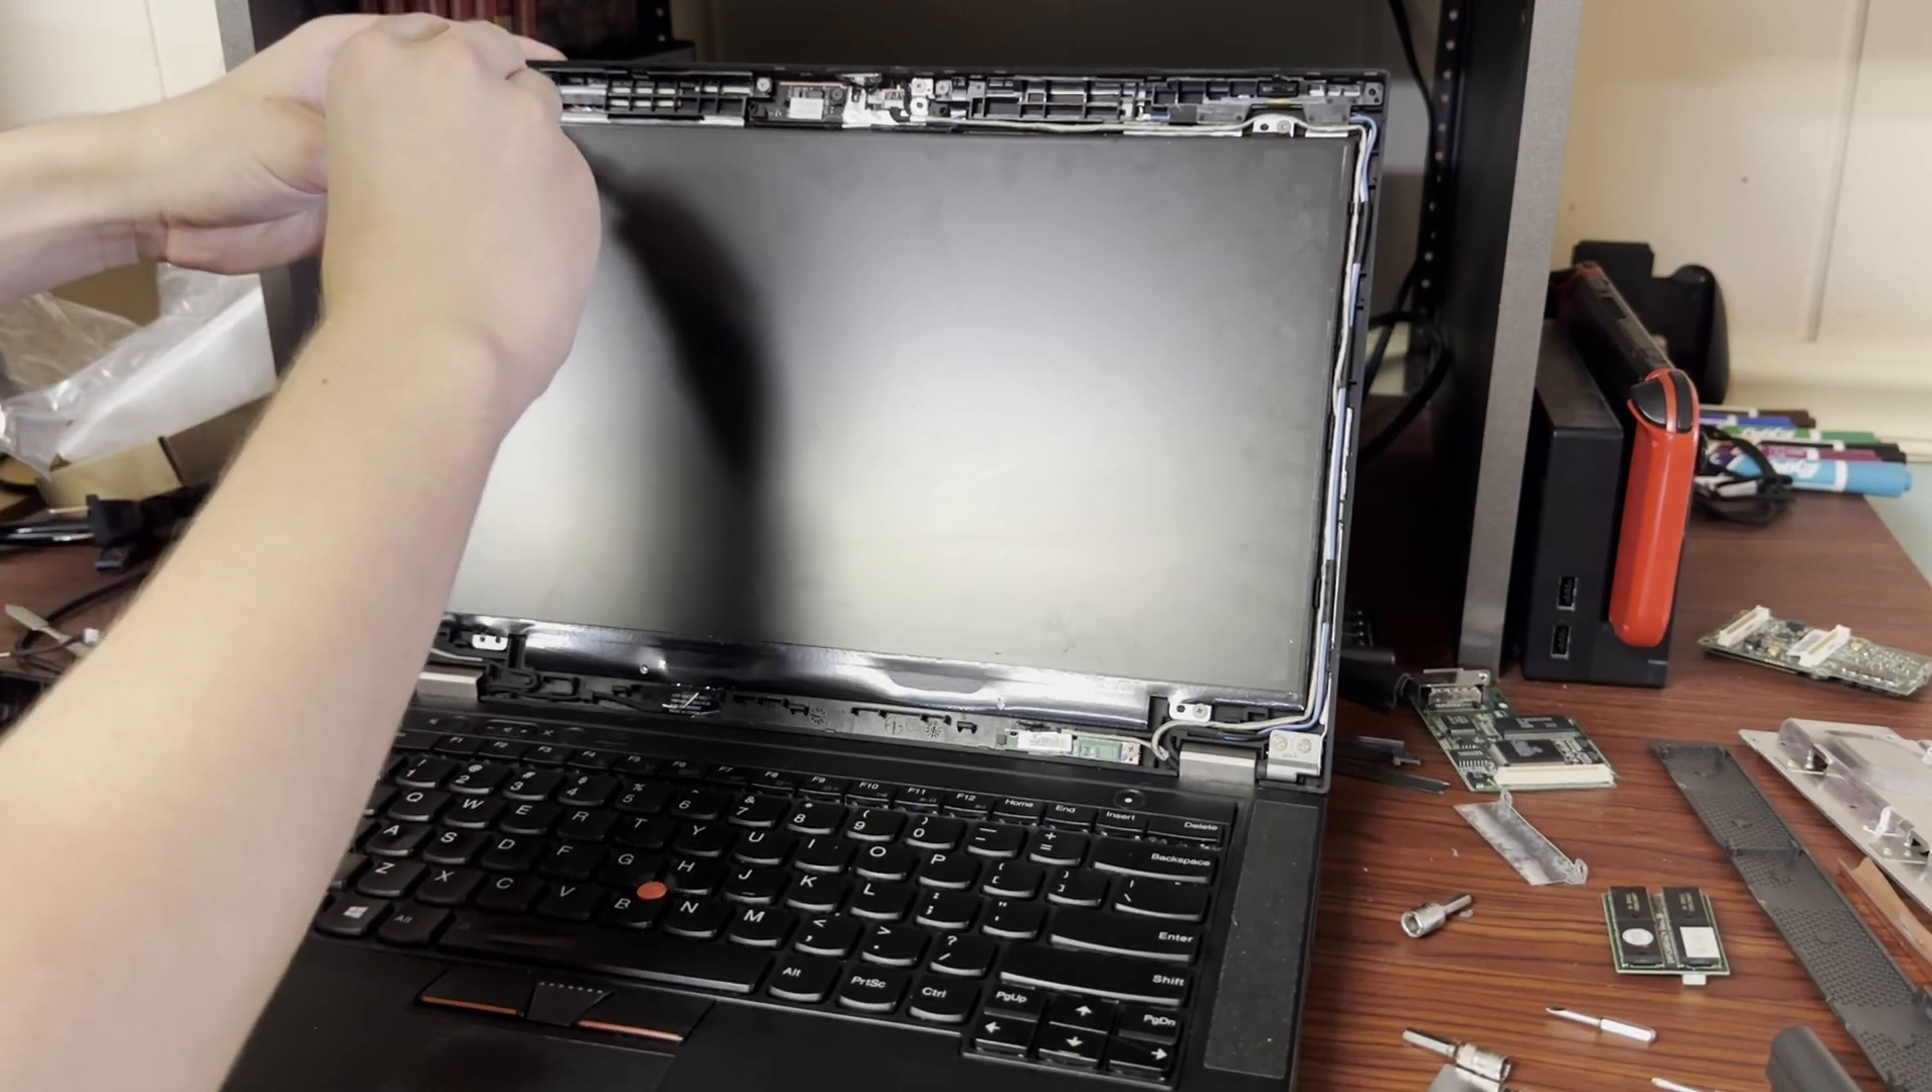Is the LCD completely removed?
No.